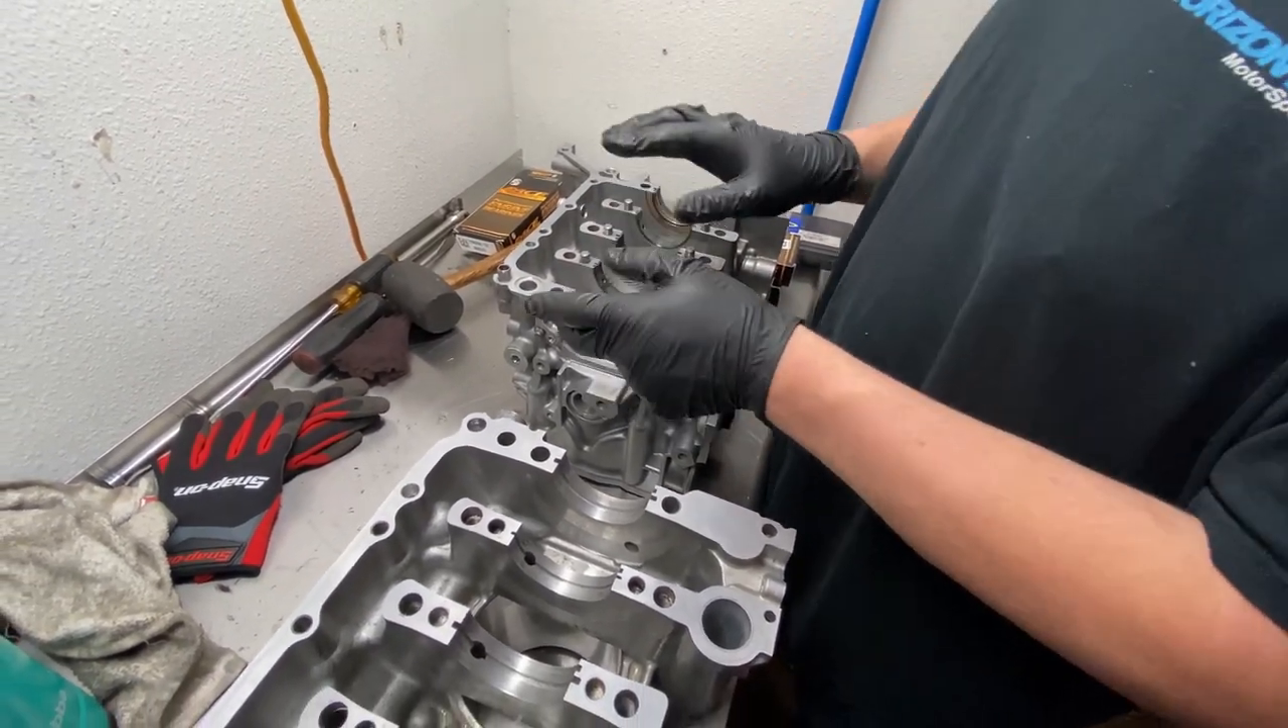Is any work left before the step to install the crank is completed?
Yes.